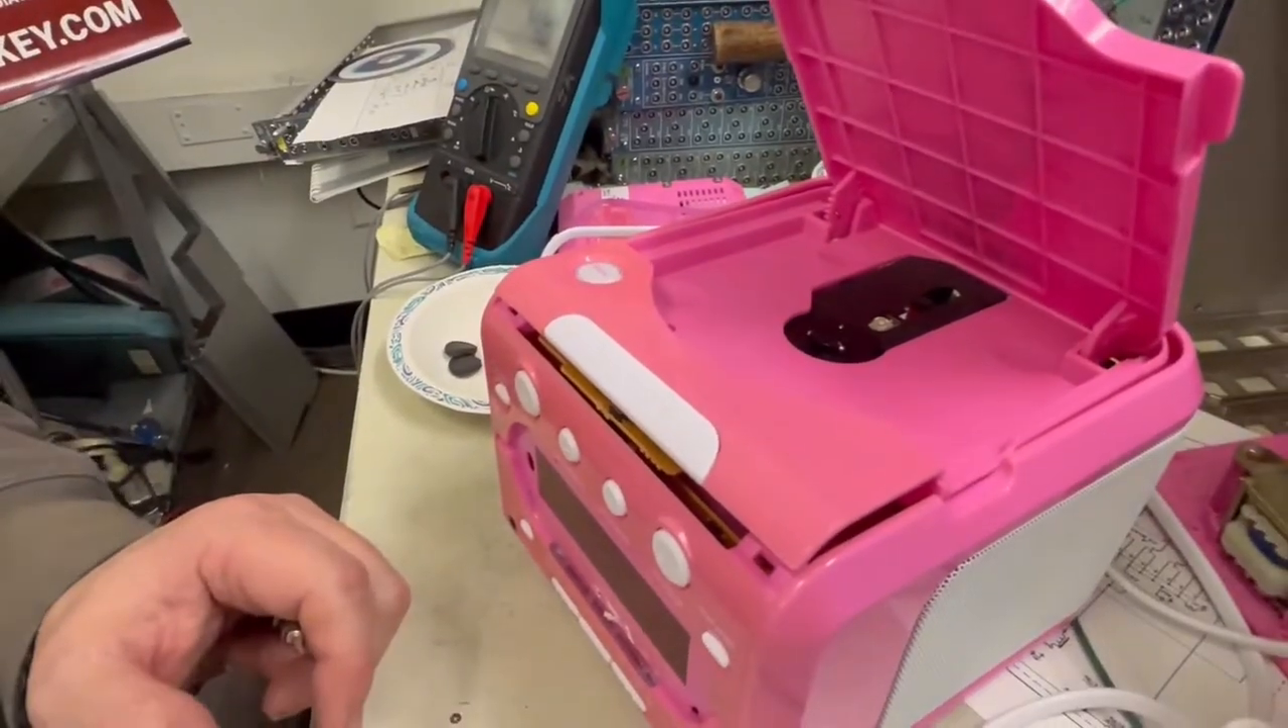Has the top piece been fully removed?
No.